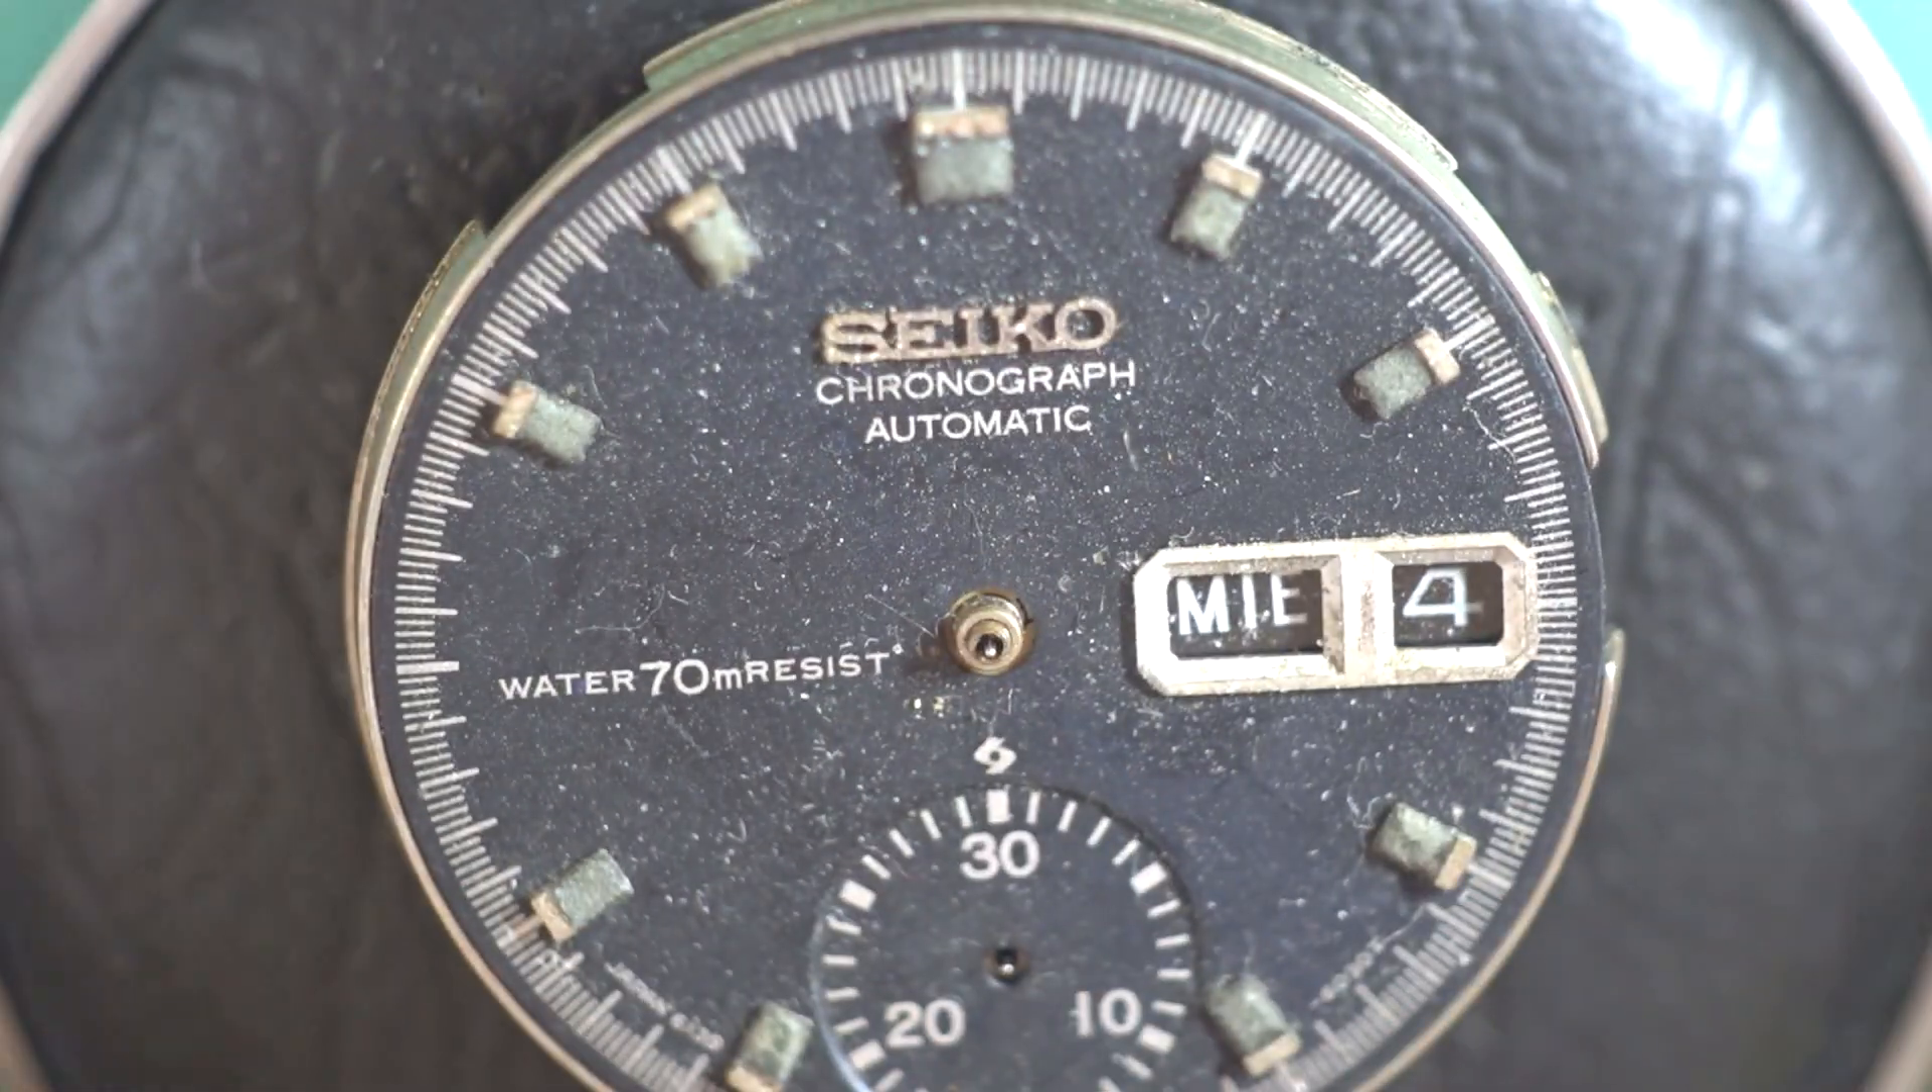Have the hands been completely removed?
Yes.